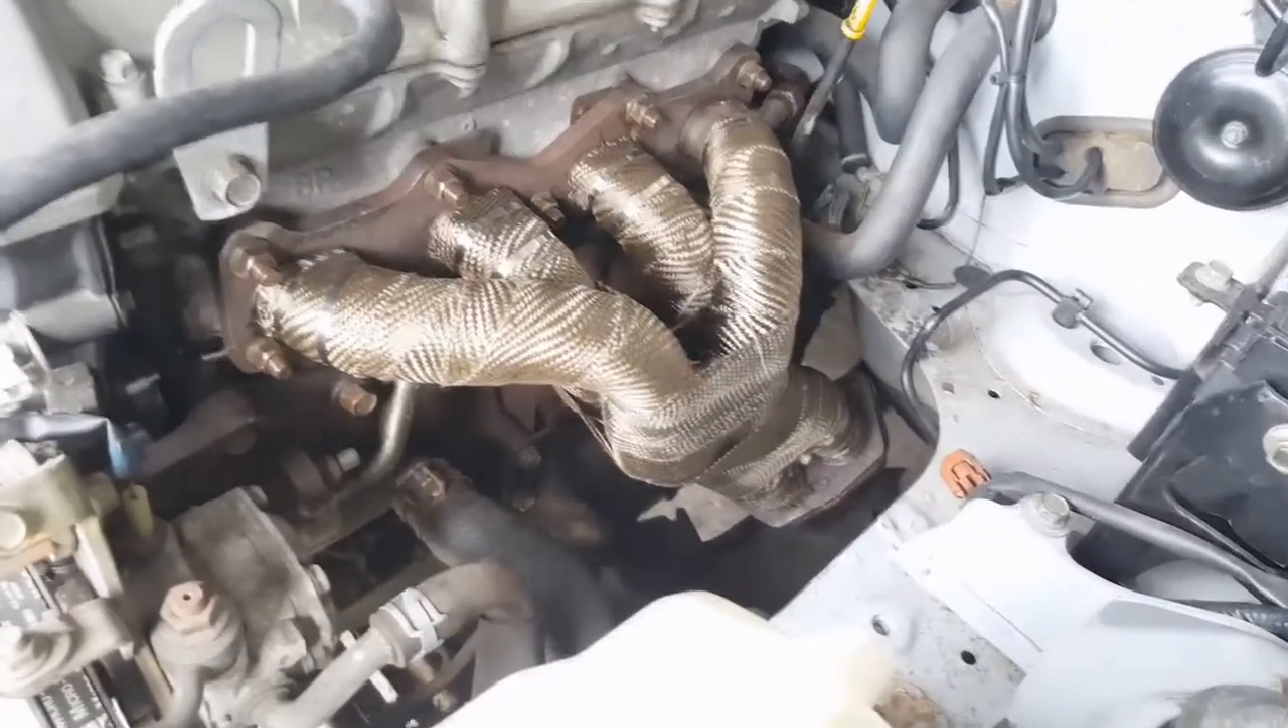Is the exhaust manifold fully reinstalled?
Yes.